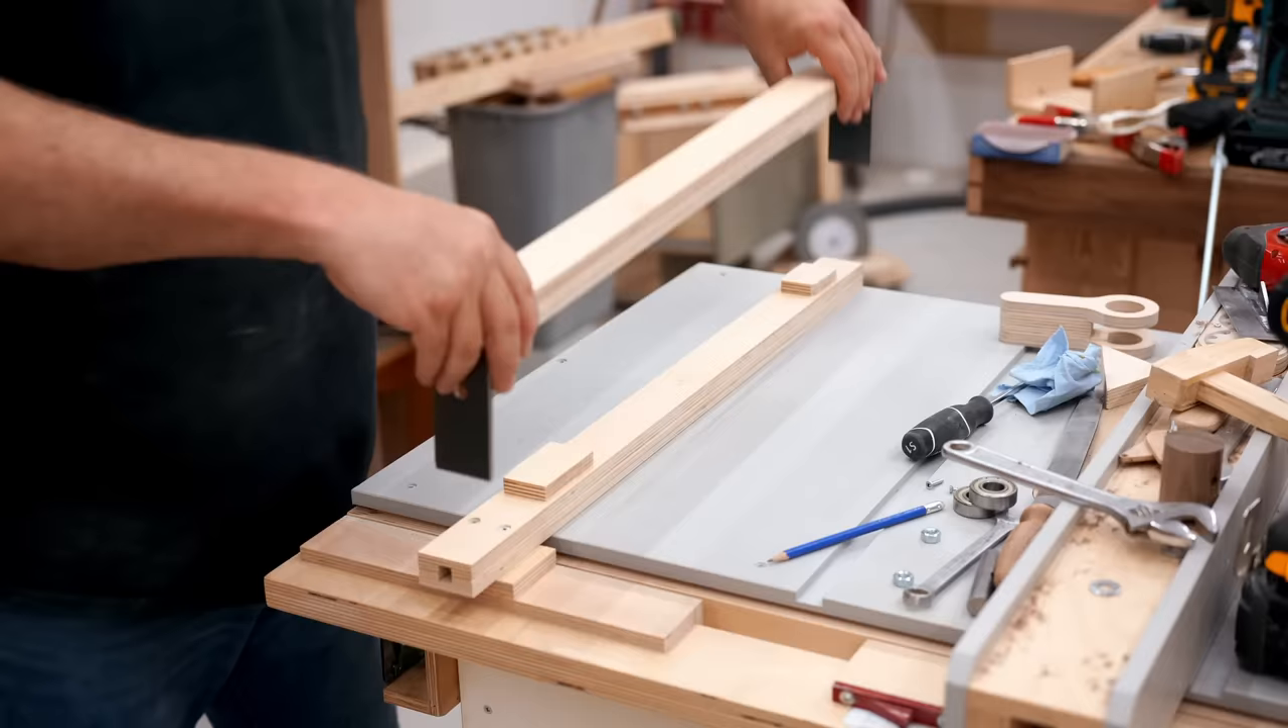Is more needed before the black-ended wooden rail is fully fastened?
Yes.